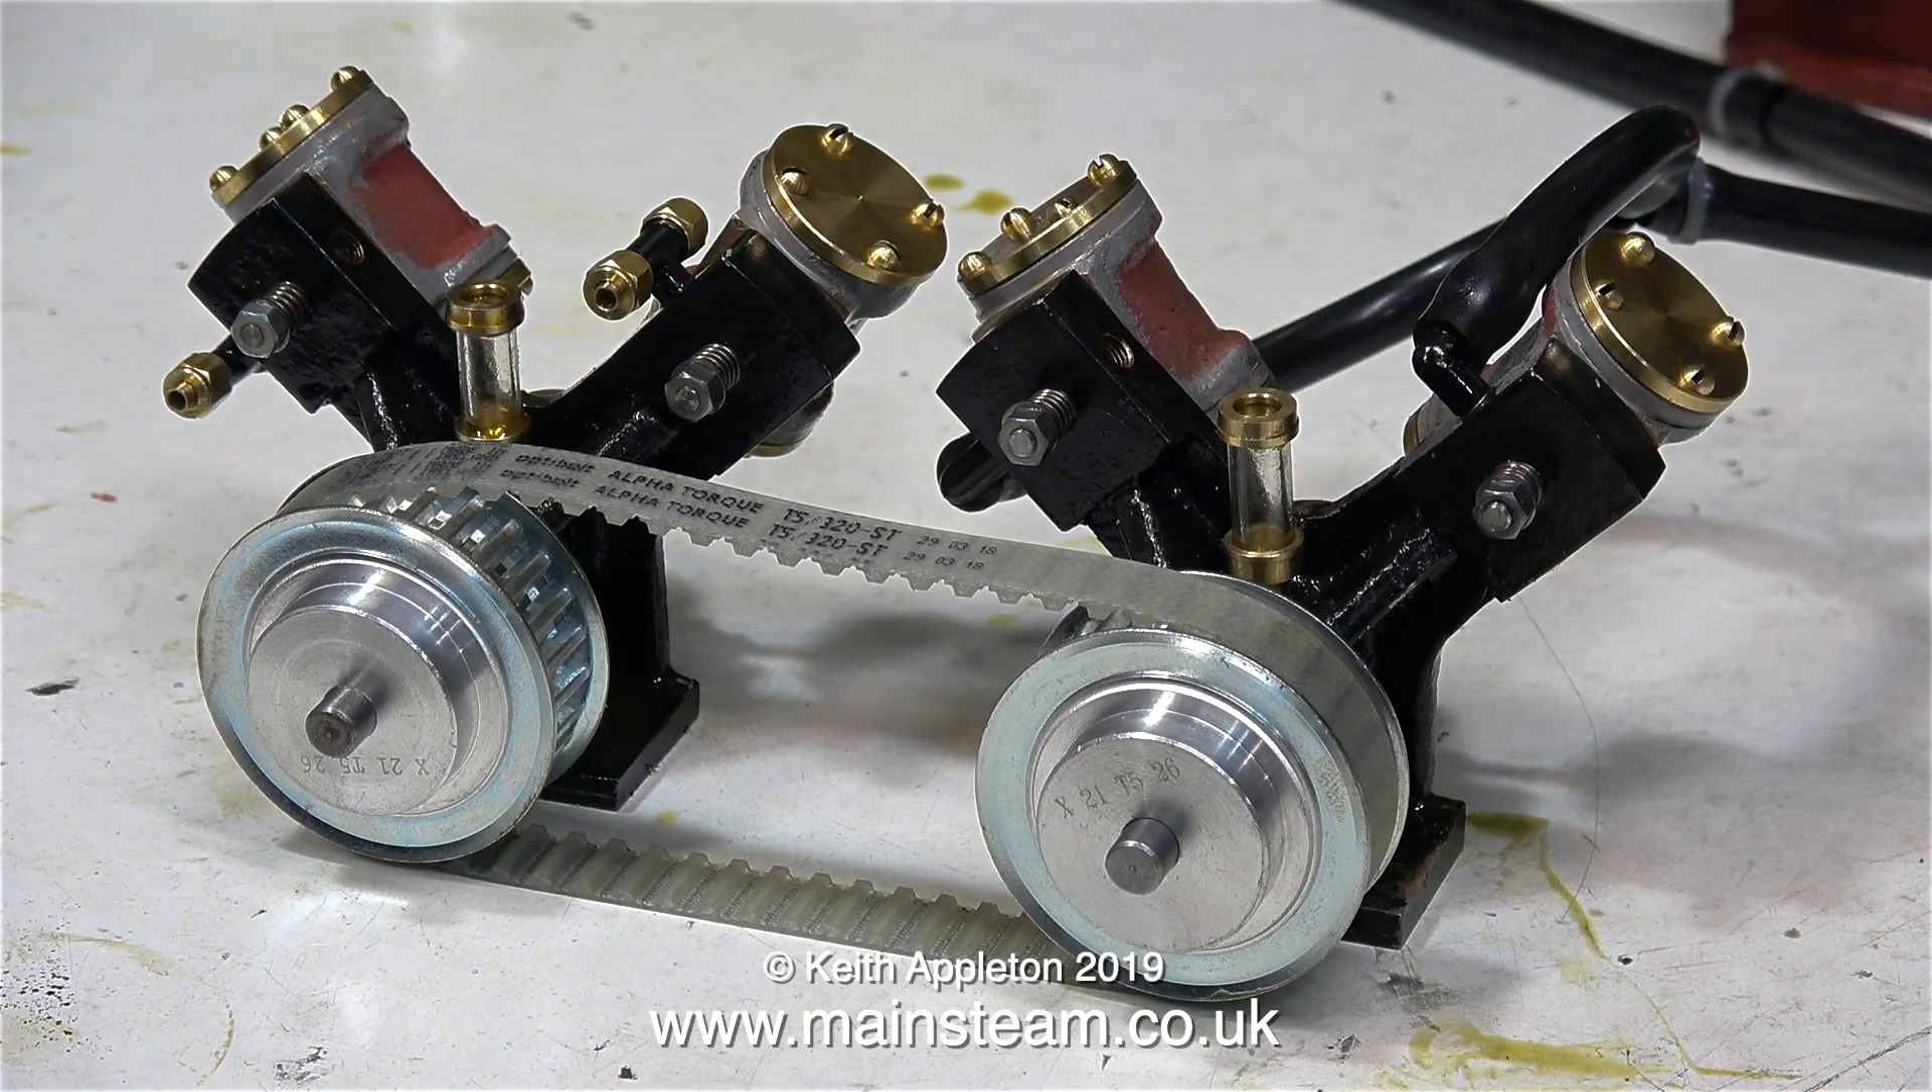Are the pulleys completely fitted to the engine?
Yes.